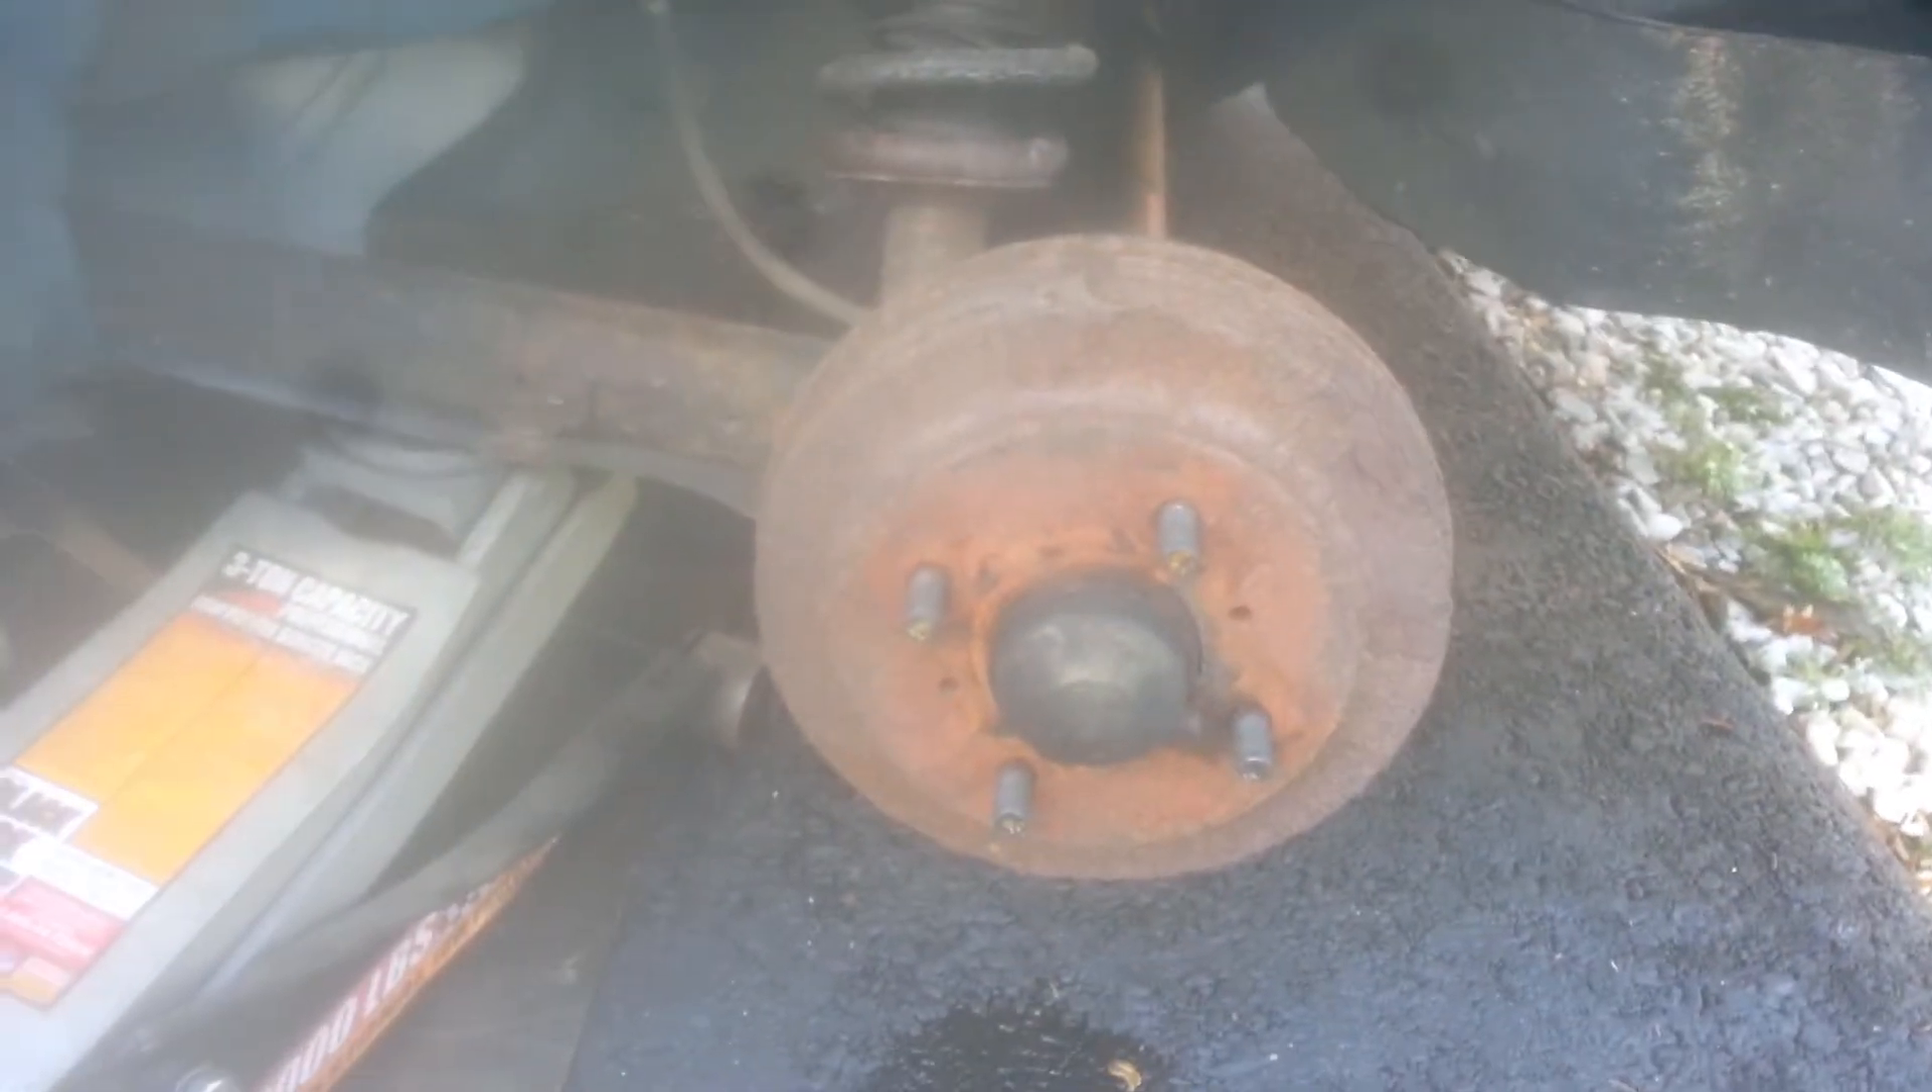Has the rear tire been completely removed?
Yes.